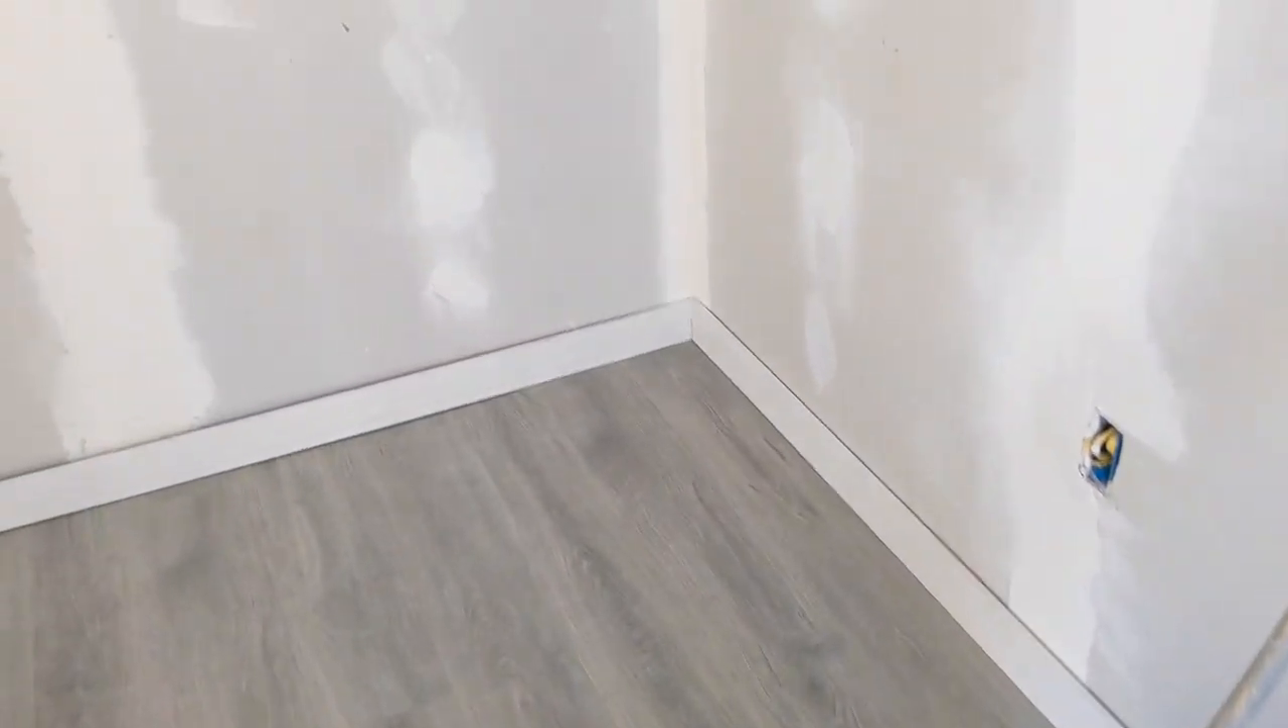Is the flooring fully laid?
Yes.